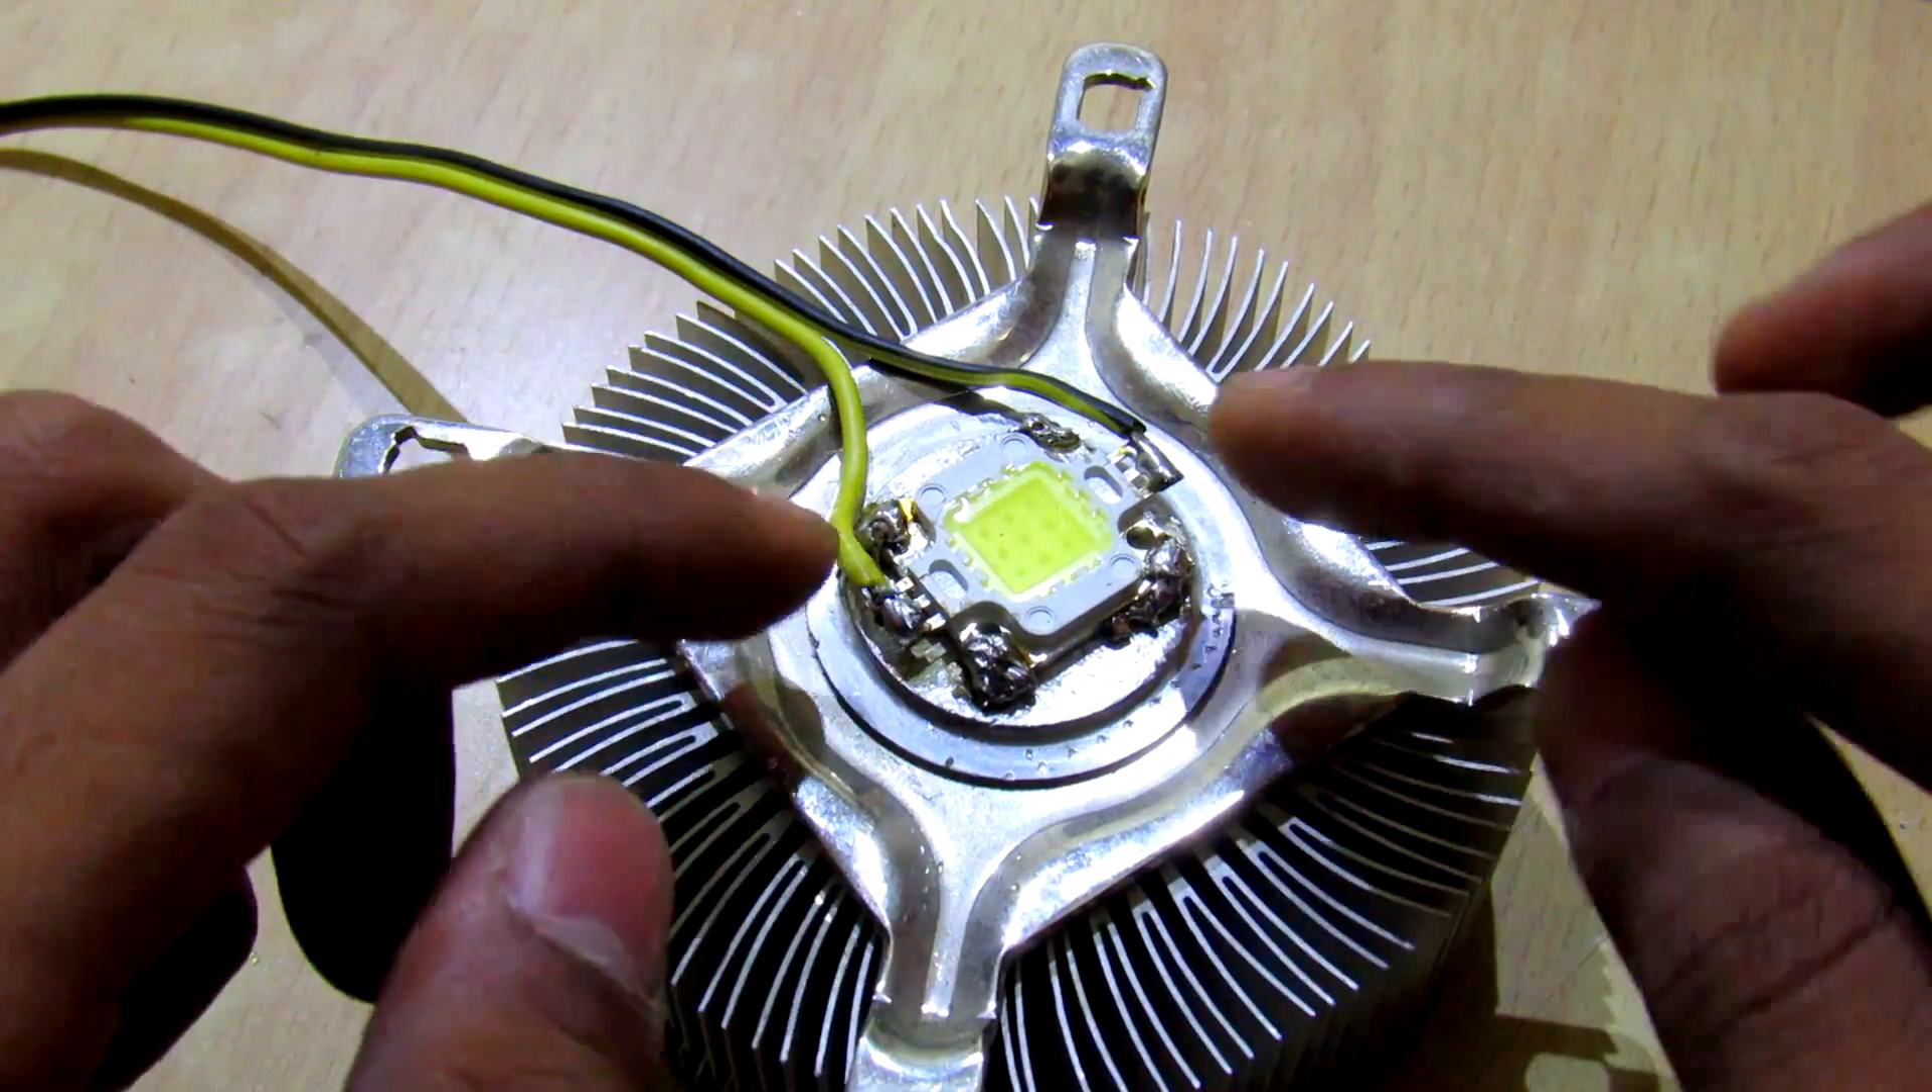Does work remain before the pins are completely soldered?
No.